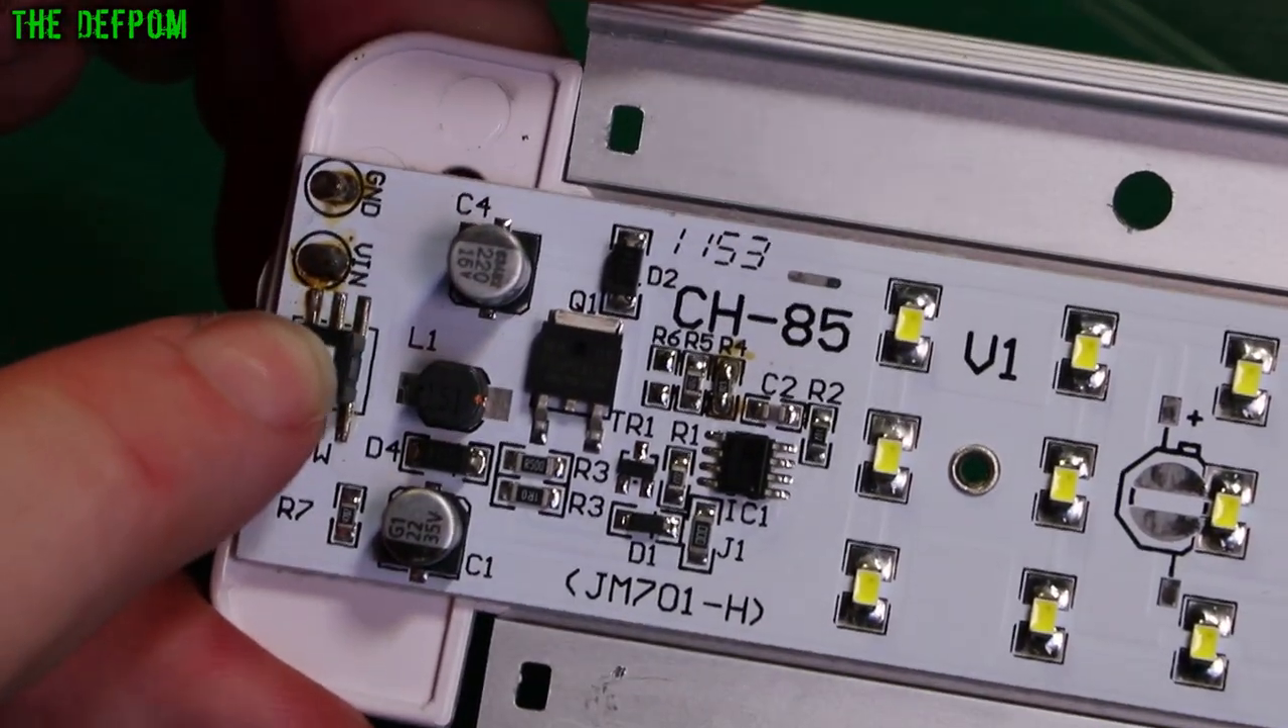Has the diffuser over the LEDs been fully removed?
Yes.